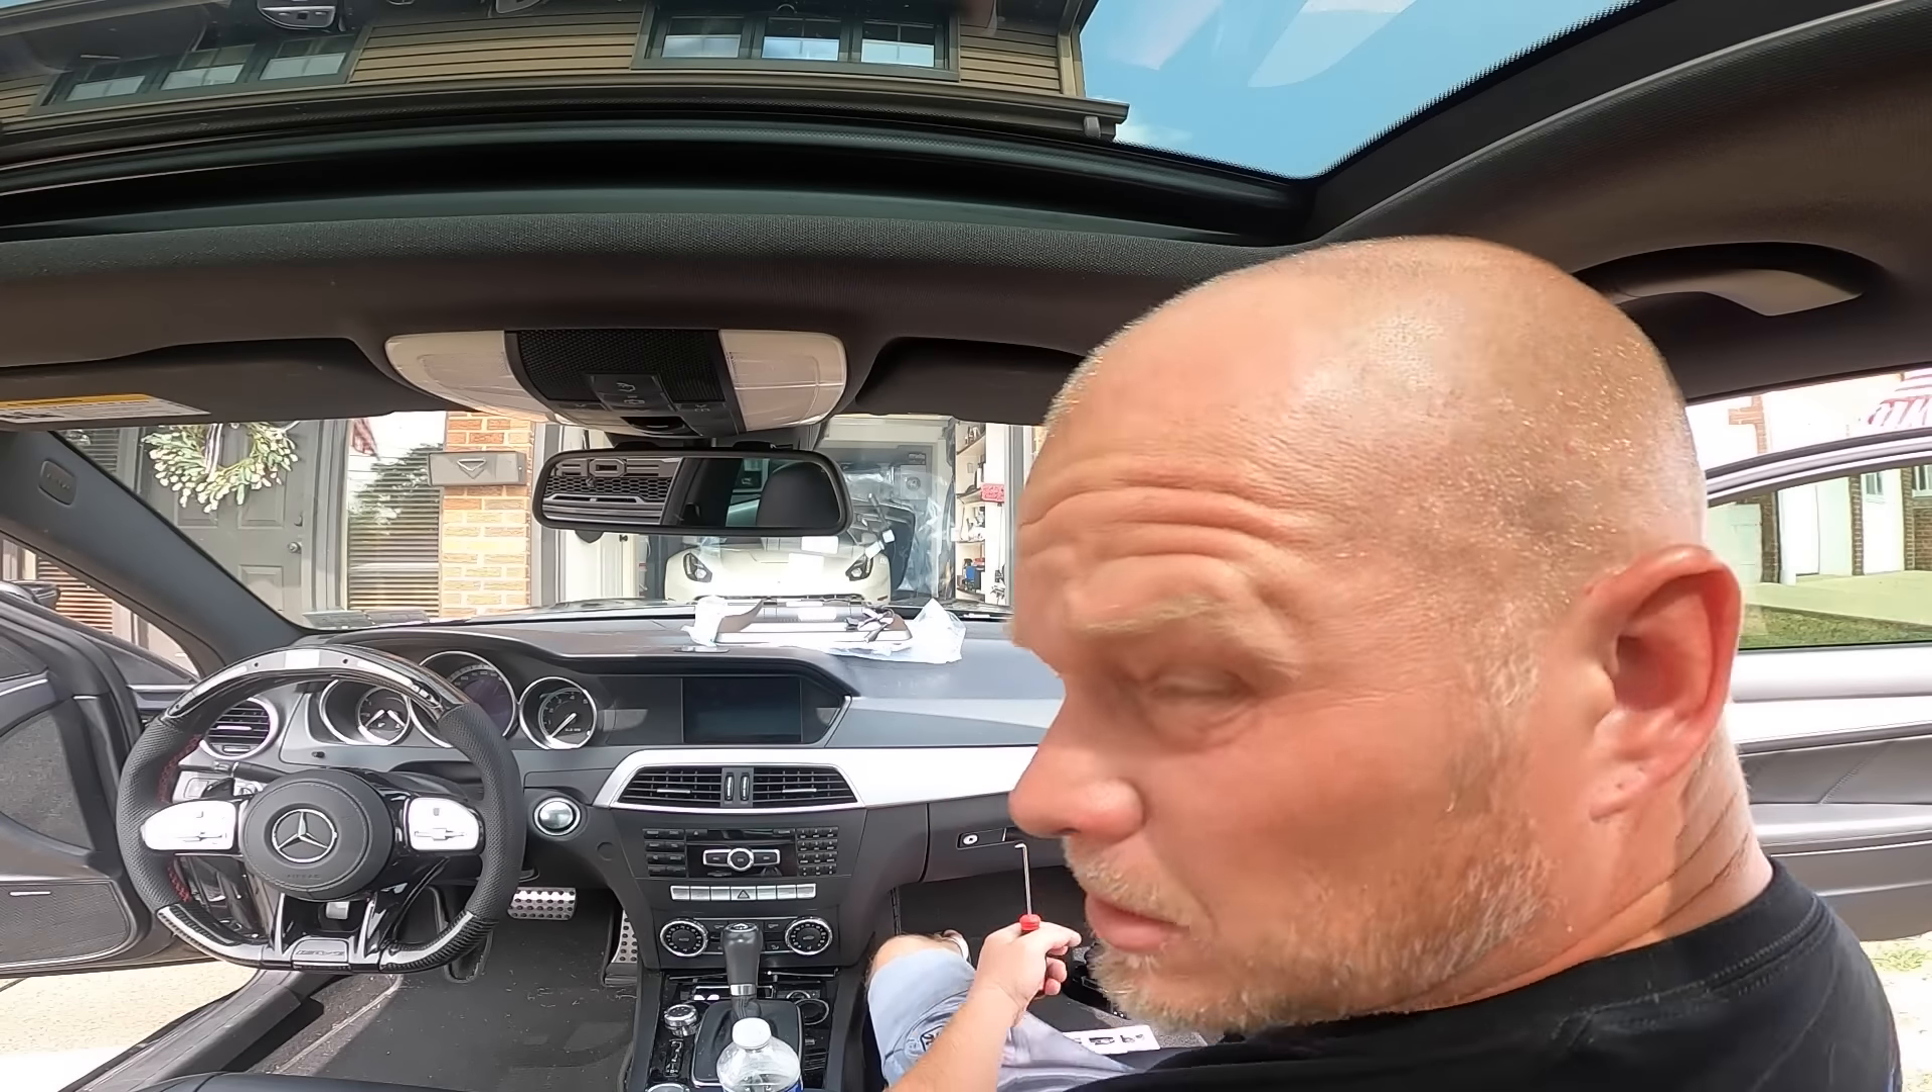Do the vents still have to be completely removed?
Yes.